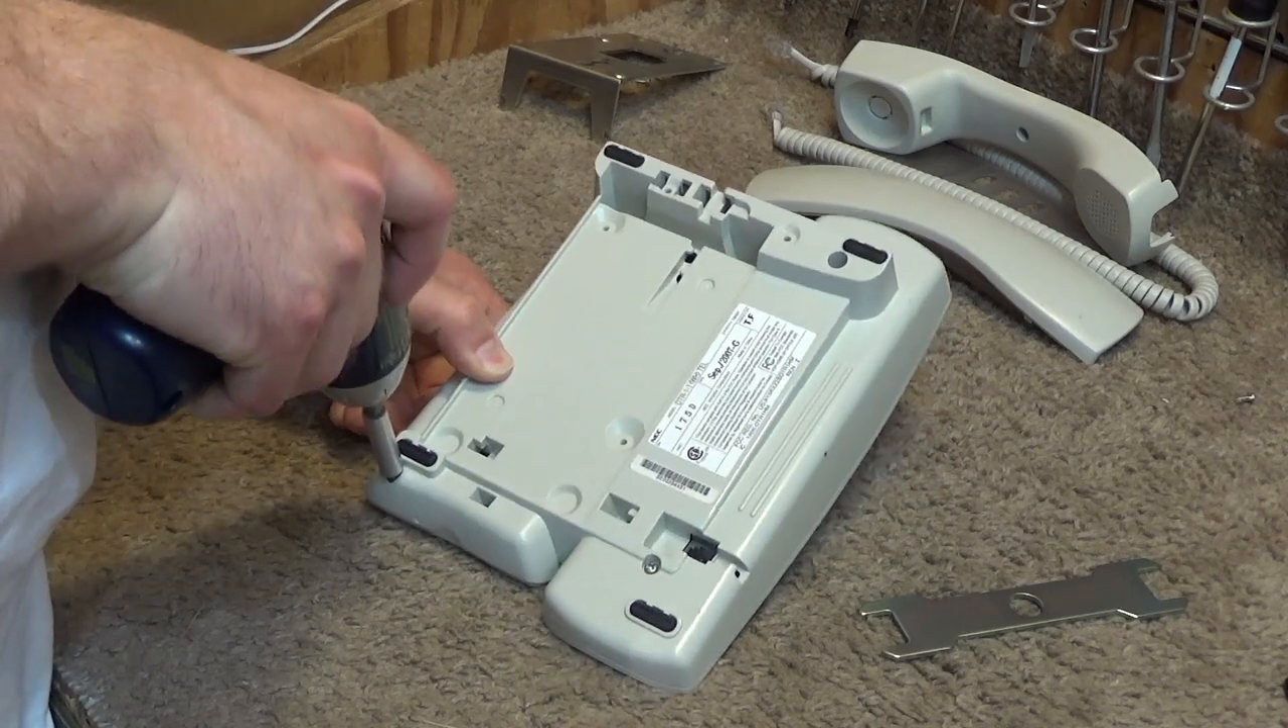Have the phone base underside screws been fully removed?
No.